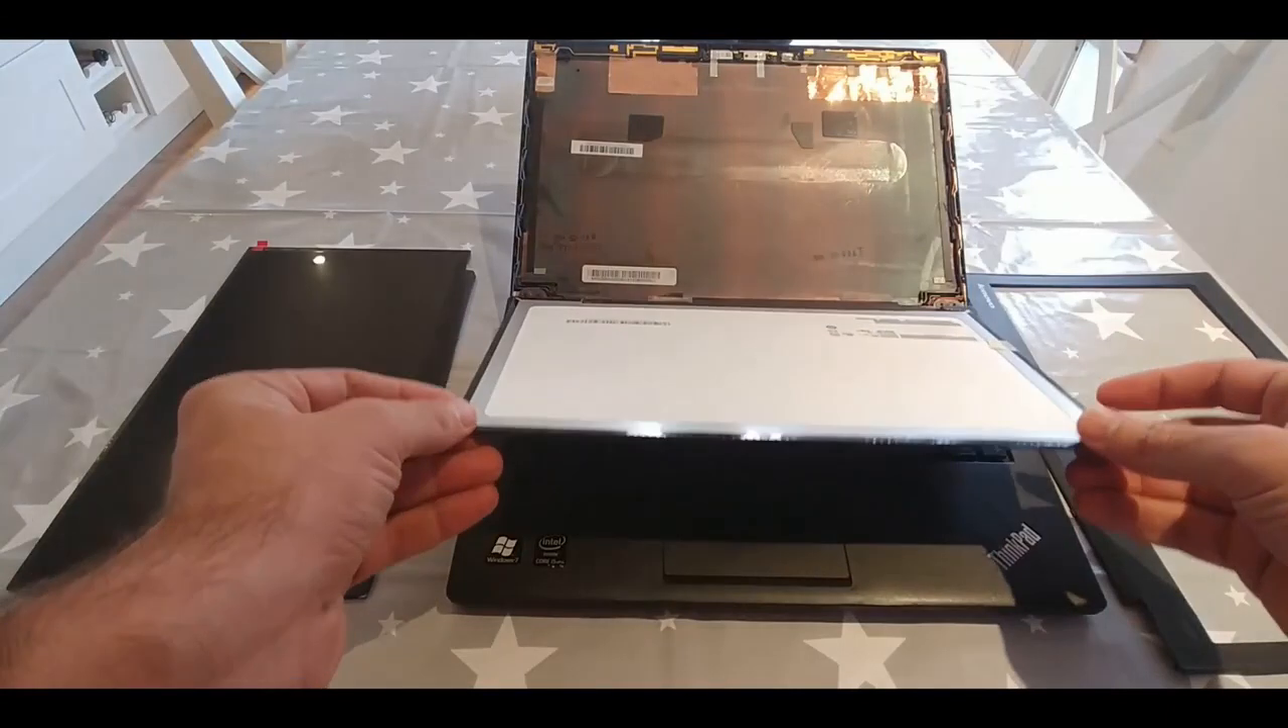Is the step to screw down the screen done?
No.